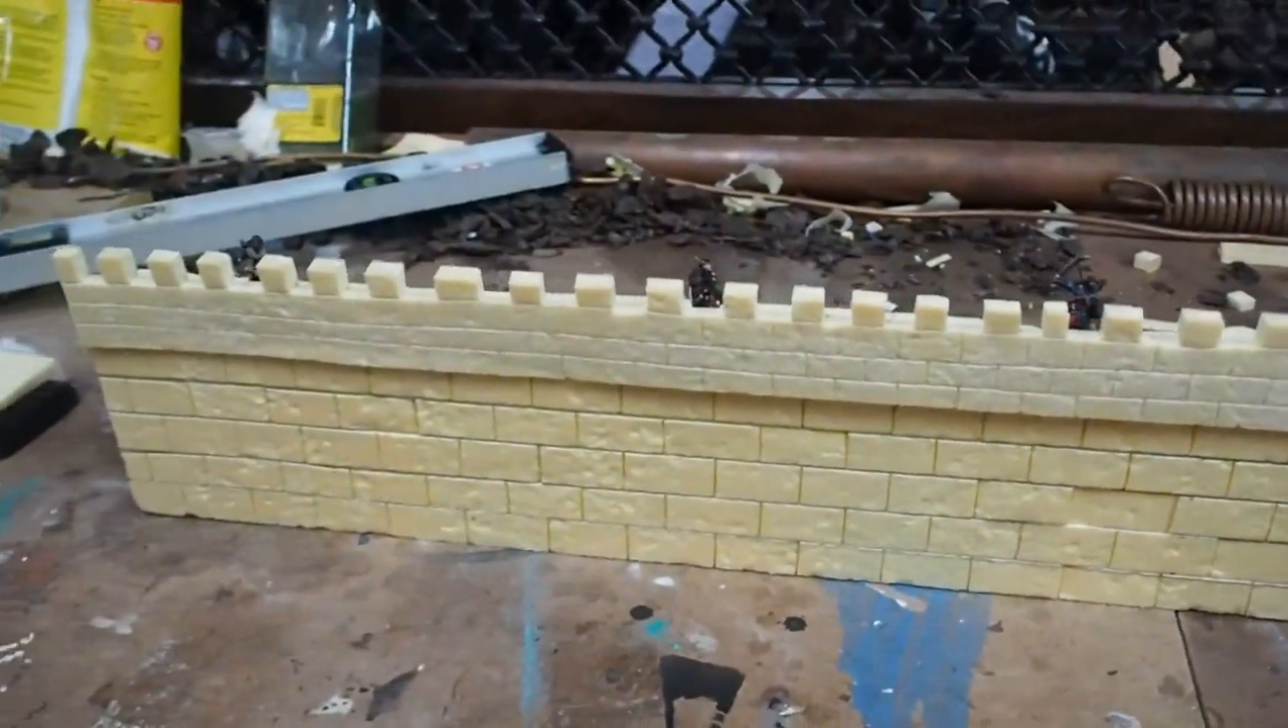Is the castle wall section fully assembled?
Yes.